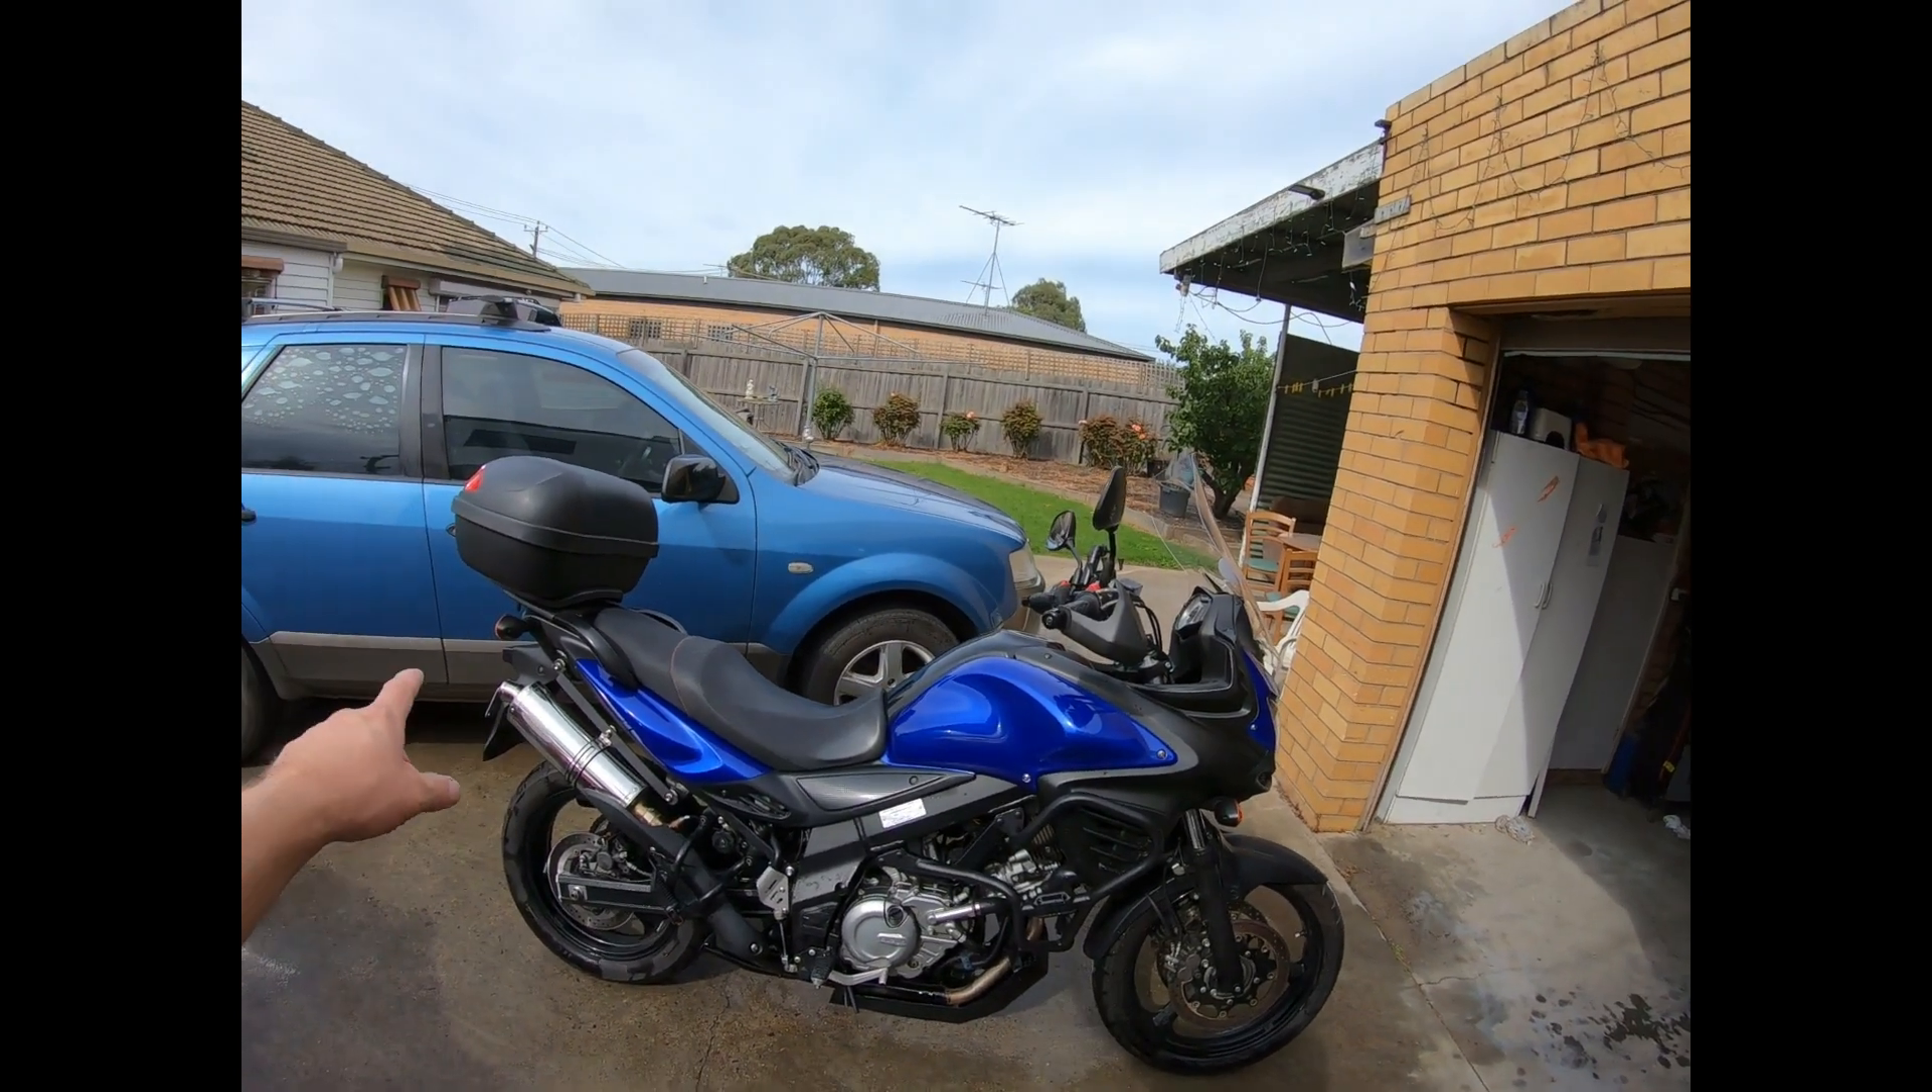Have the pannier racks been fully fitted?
No.